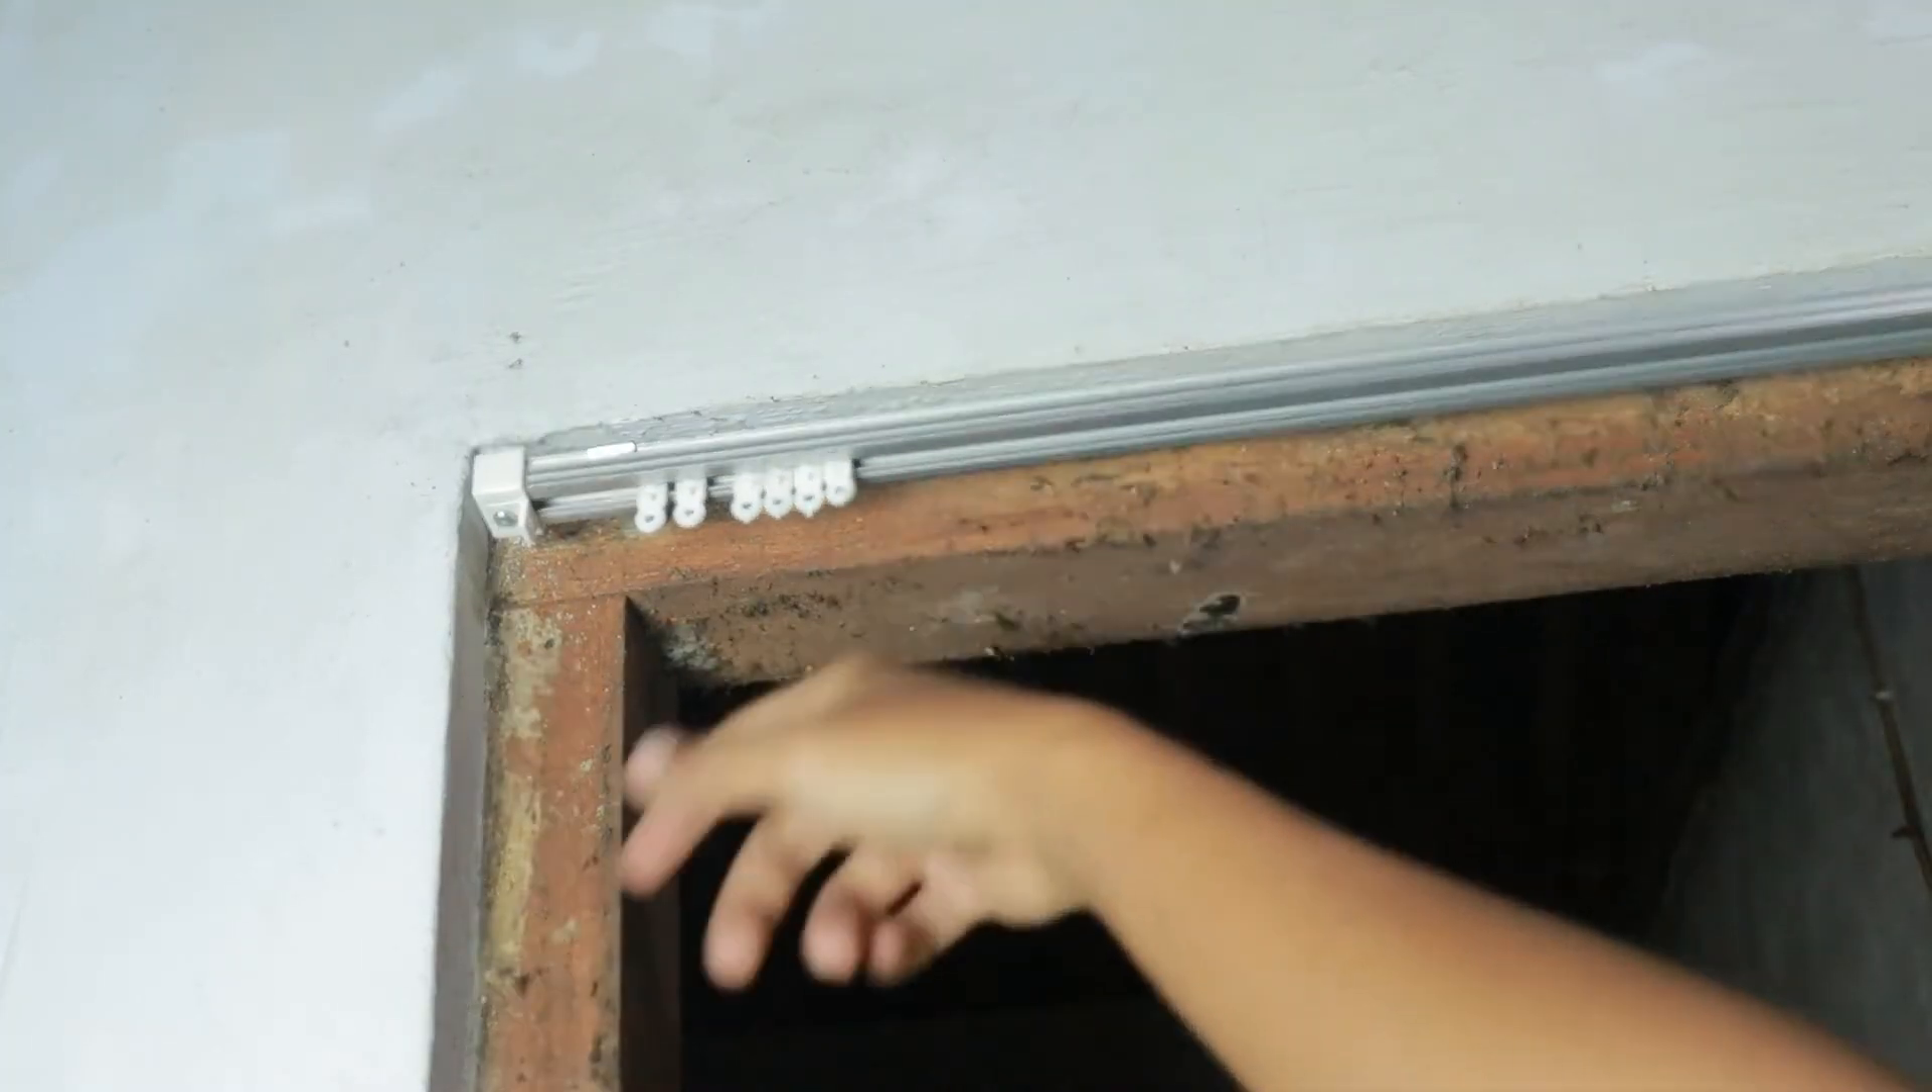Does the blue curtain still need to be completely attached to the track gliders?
Yes.